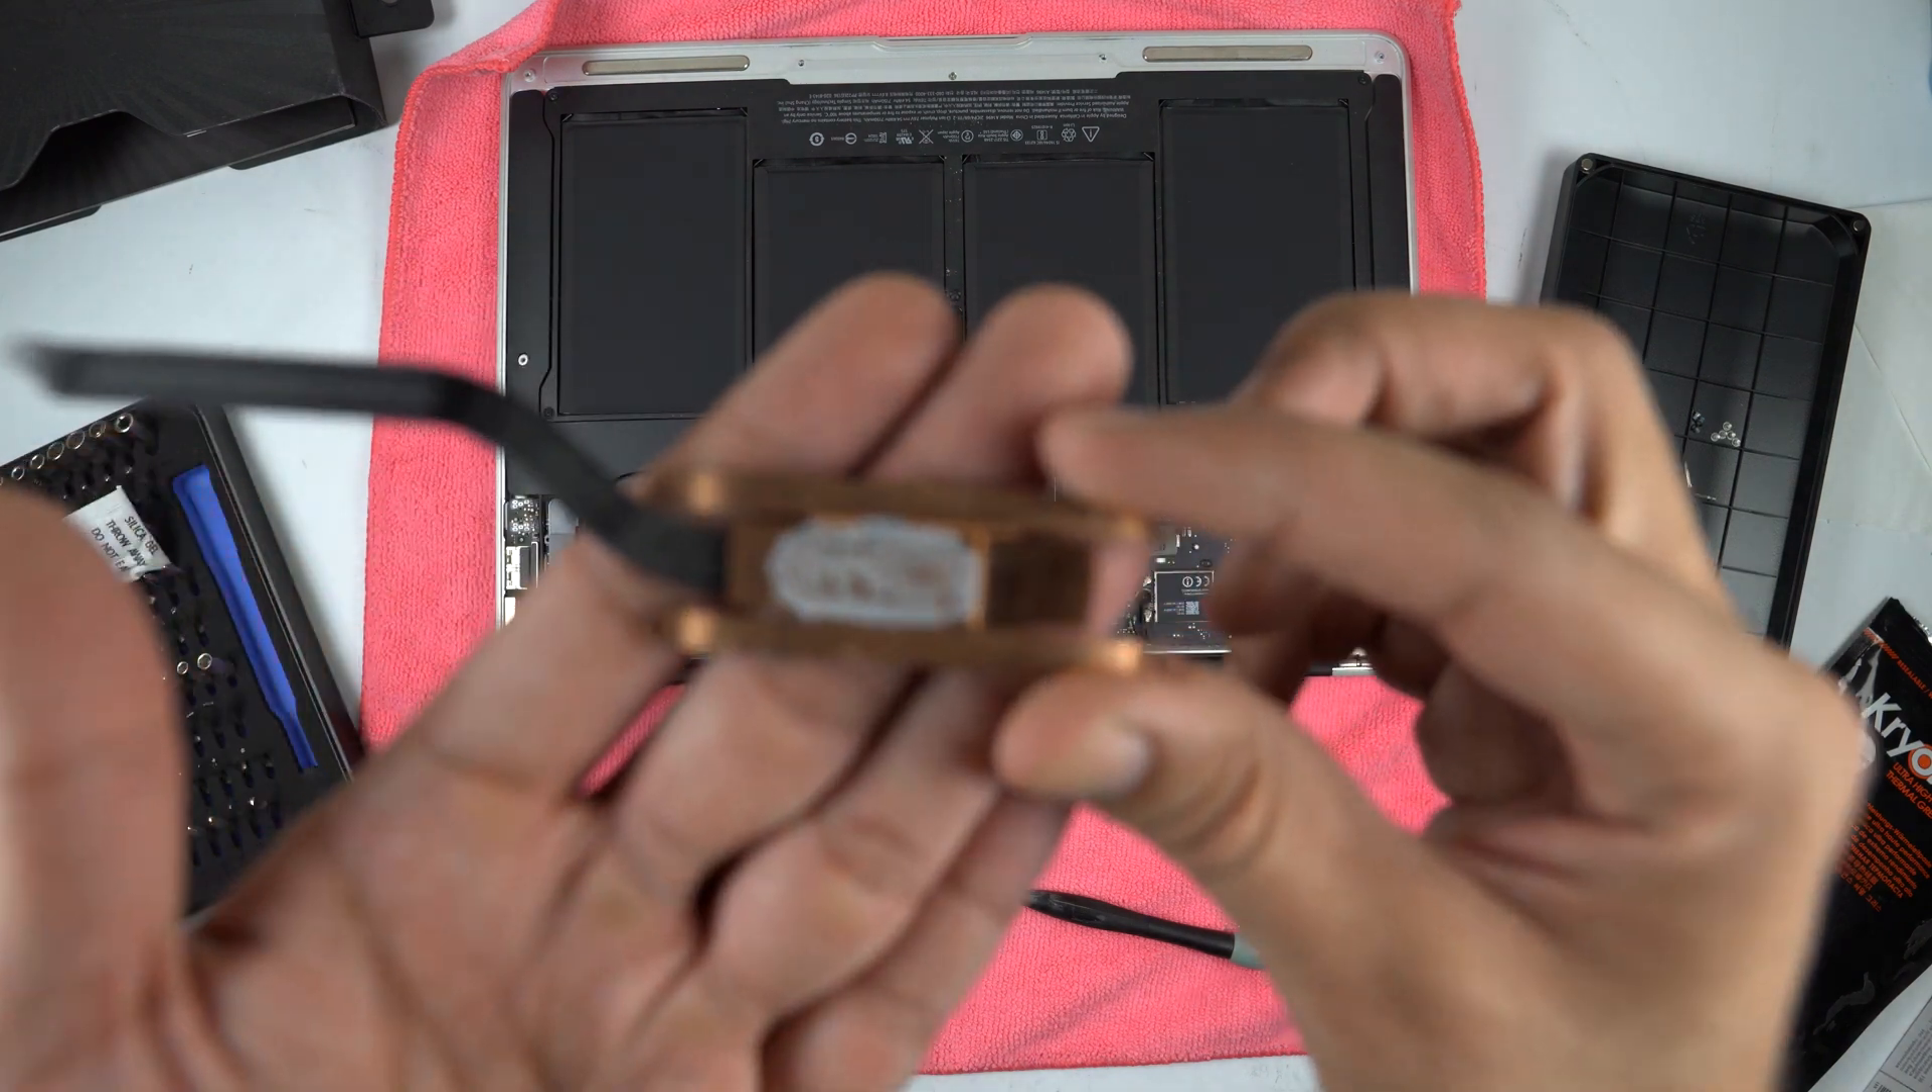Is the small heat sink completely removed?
Yes.